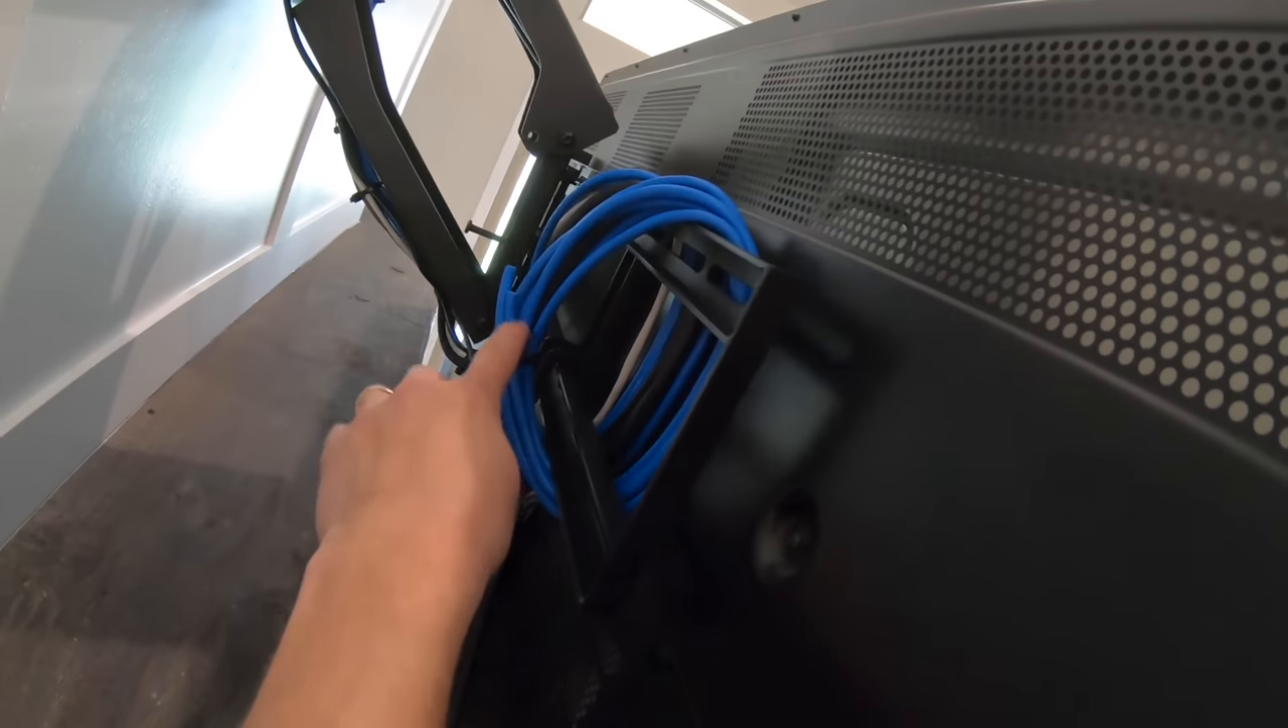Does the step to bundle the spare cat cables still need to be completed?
No.